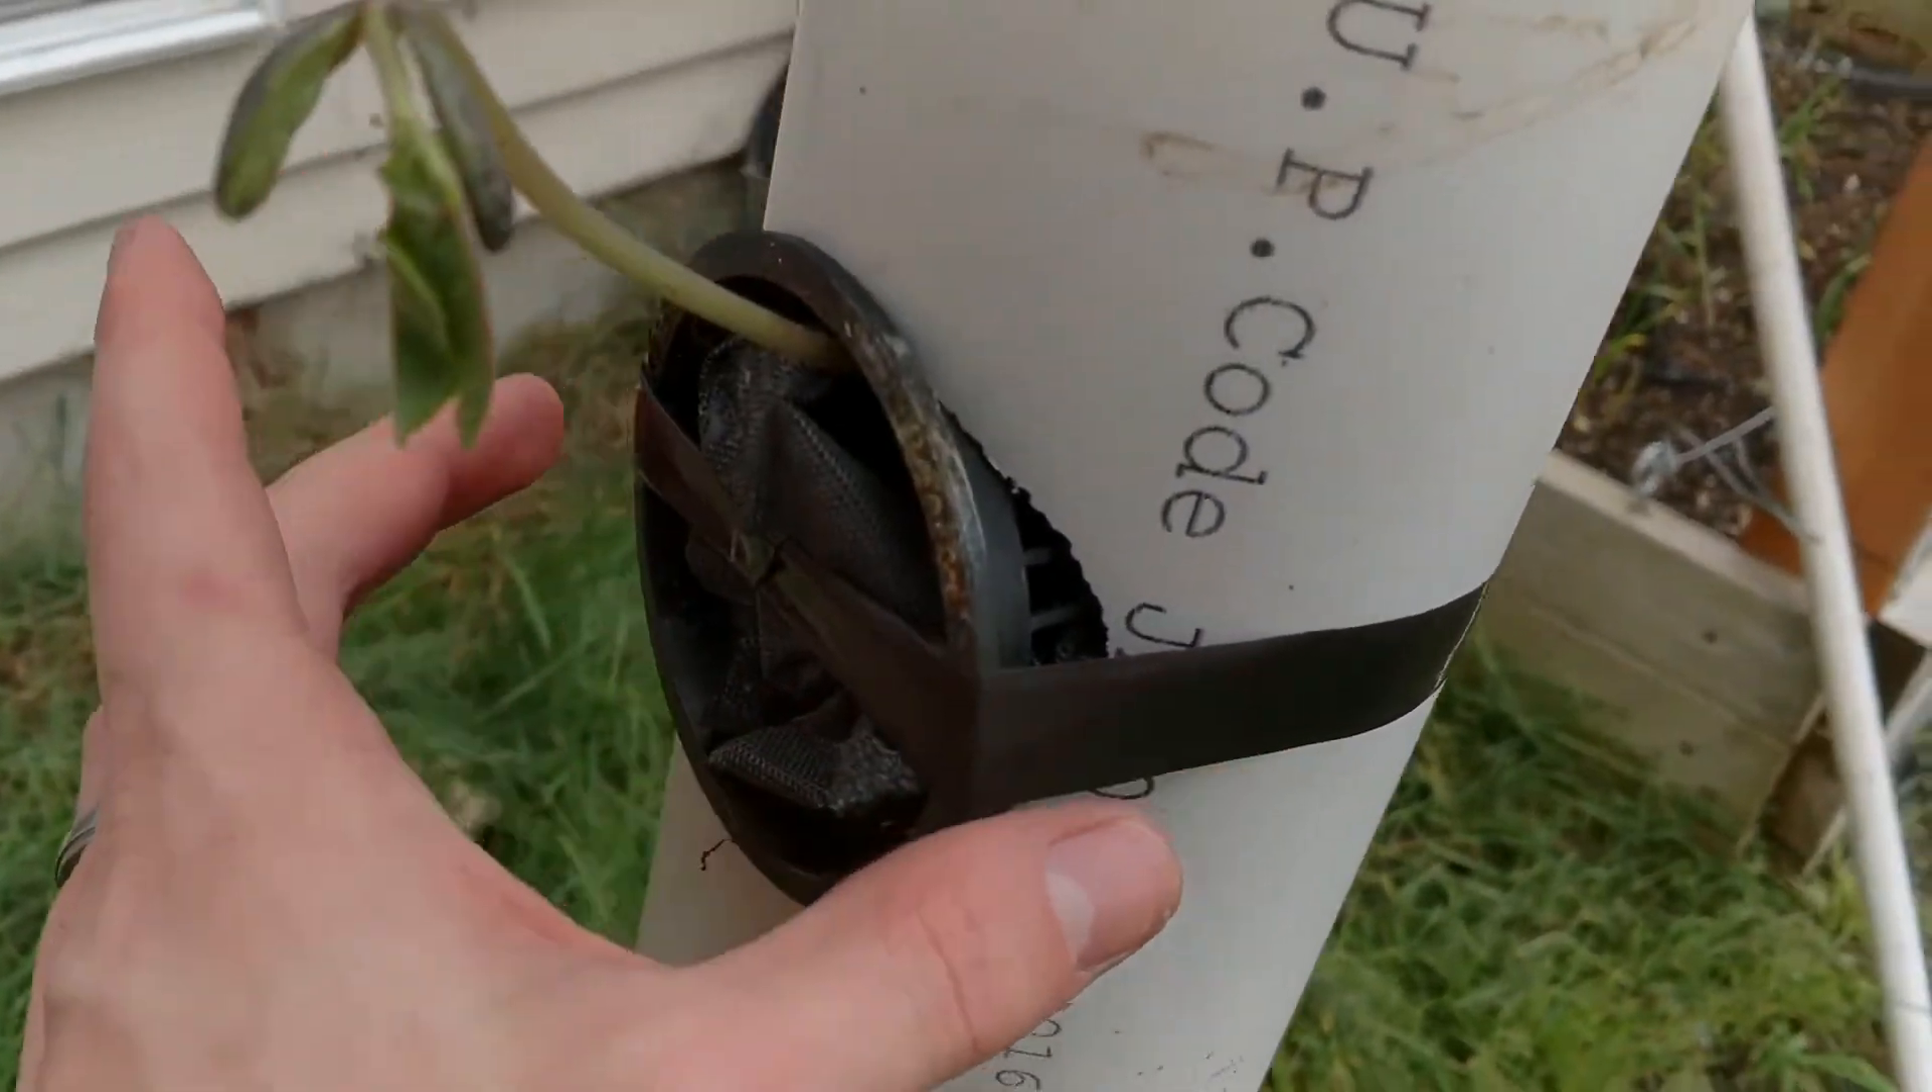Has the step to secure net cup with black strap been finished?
Yes.